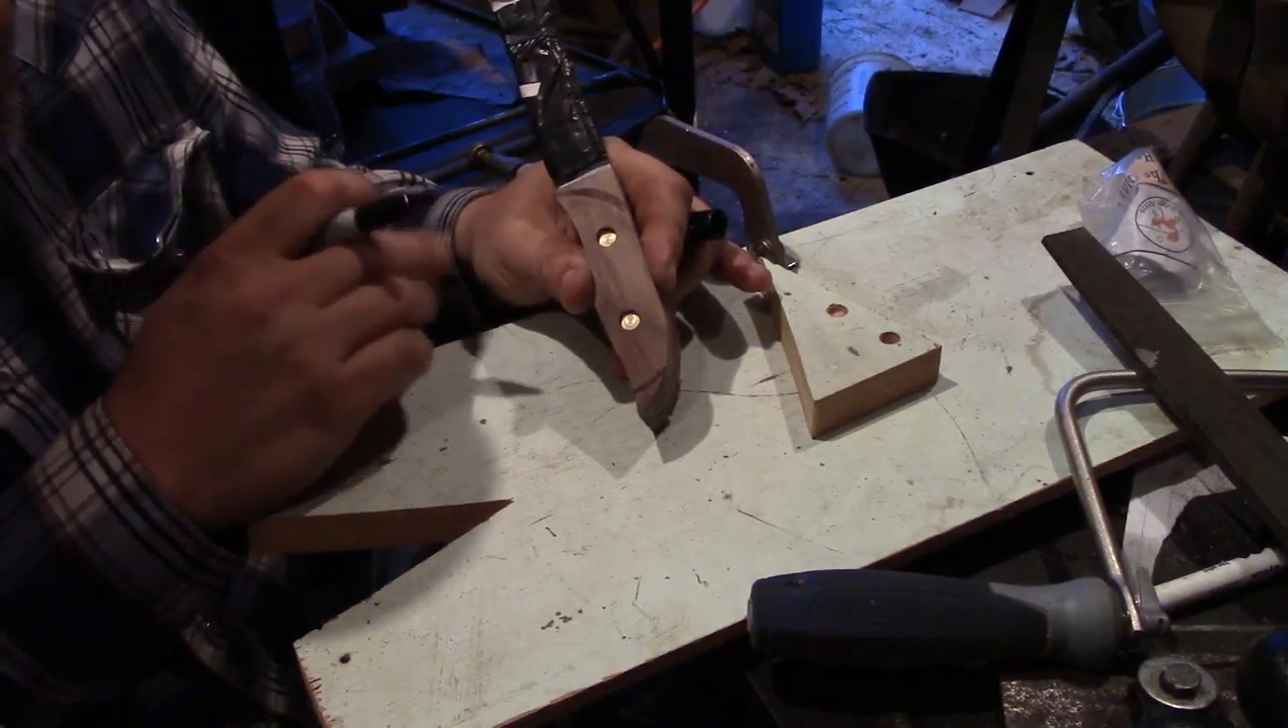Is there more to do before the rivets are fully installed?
No.